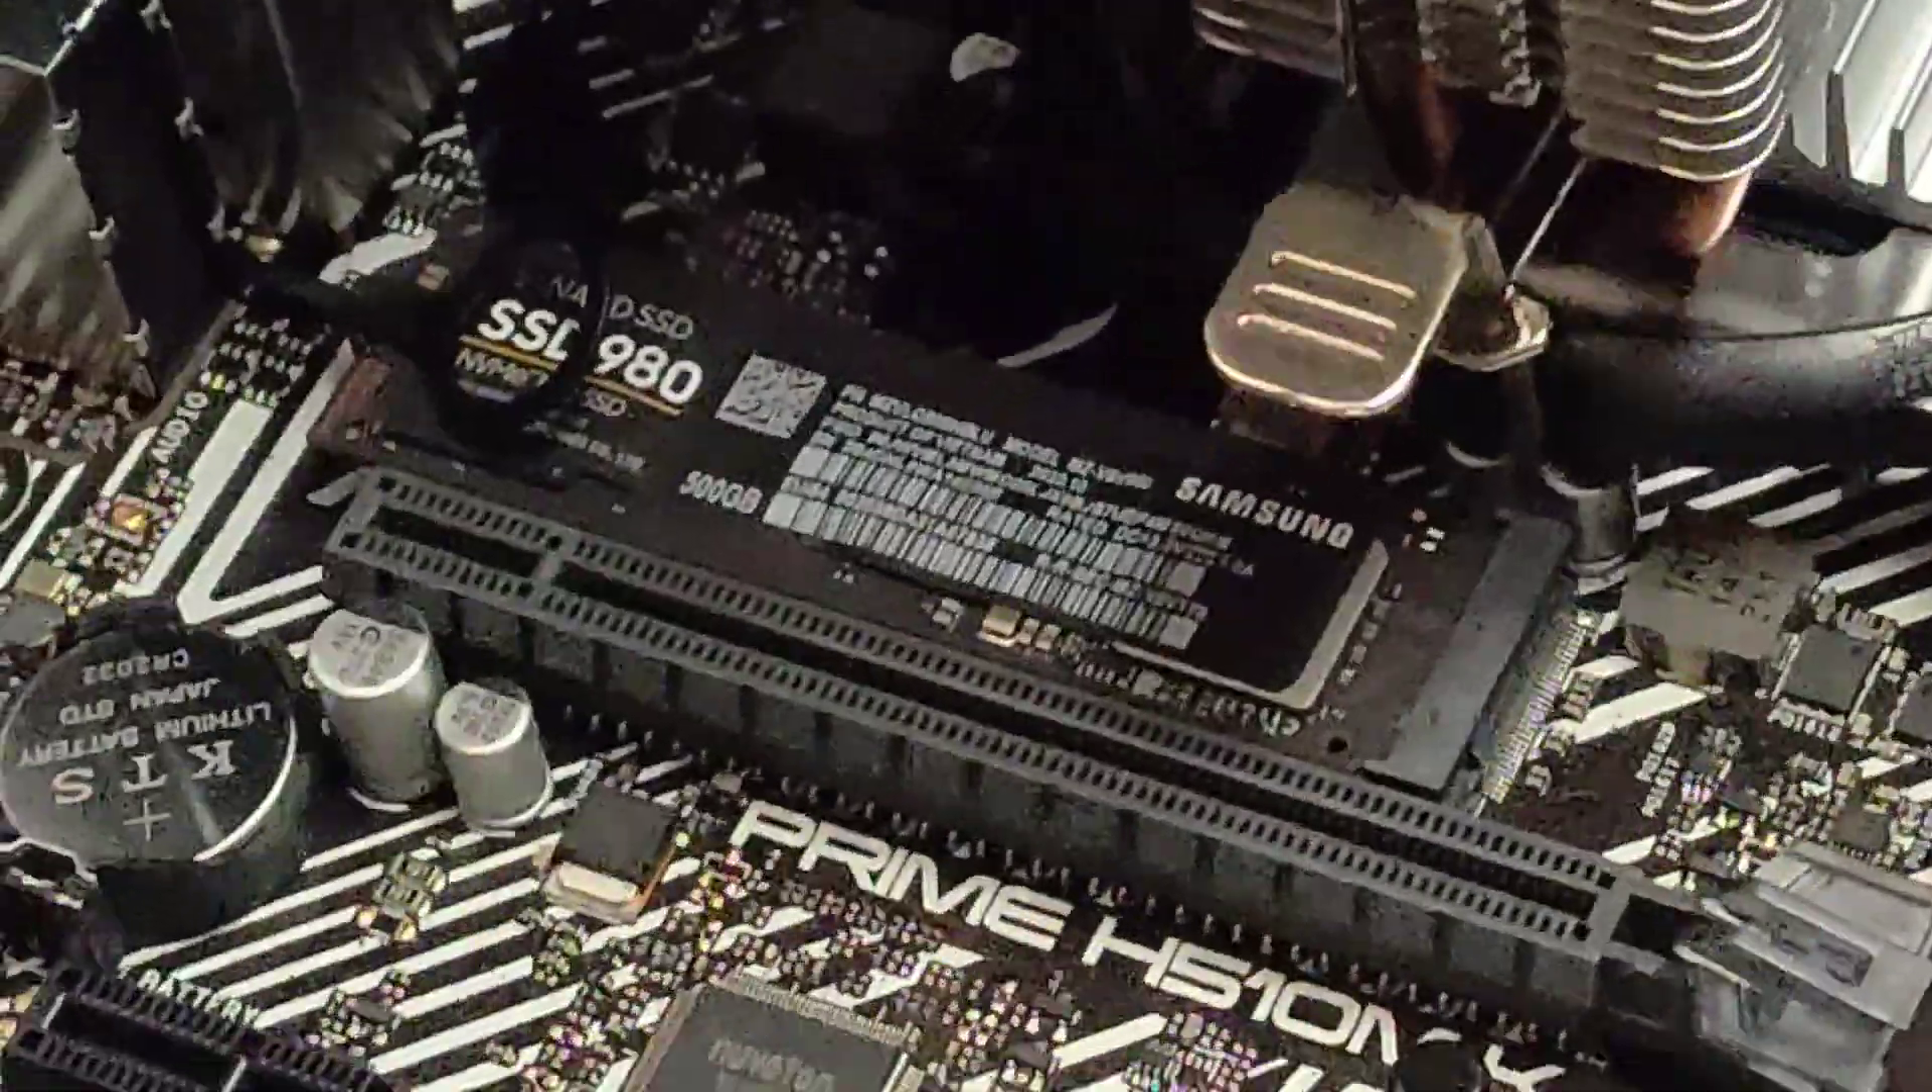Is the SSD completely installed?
Yes.